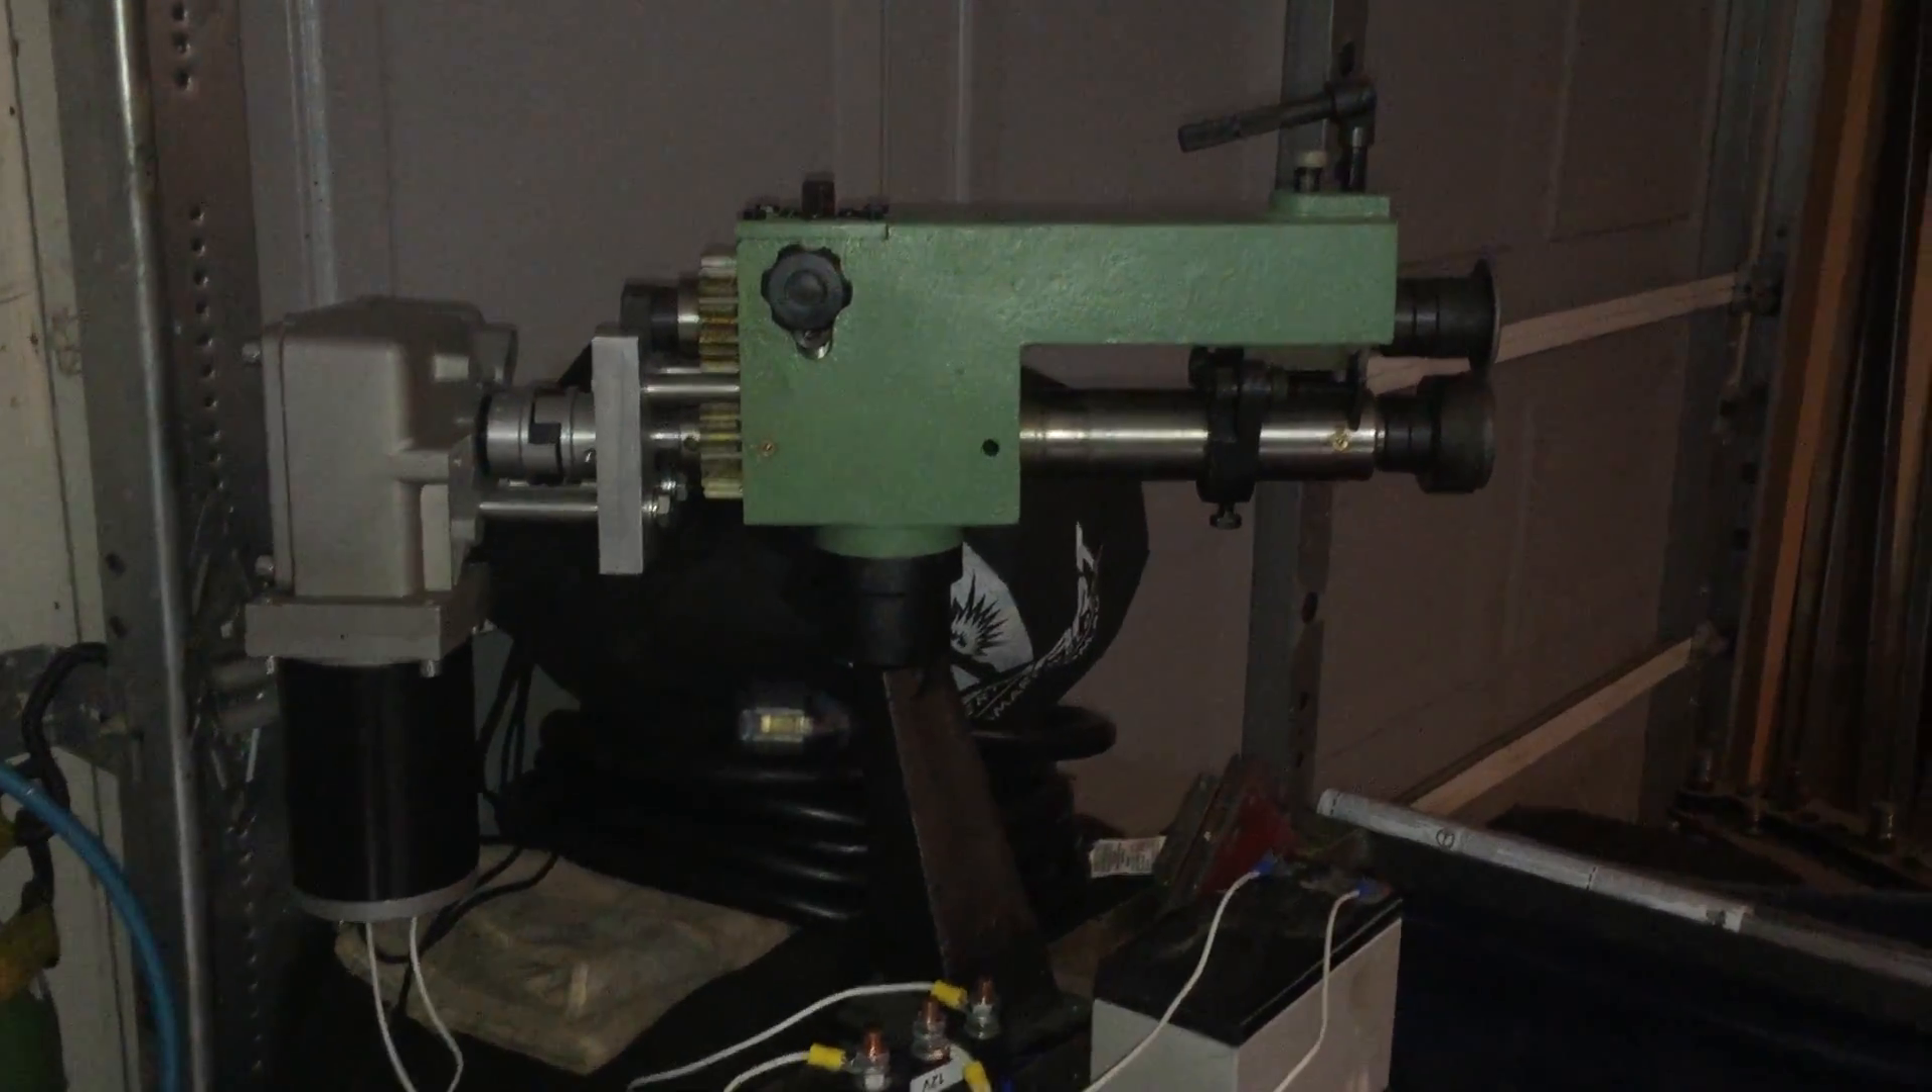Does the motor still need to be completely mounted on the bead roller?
No.